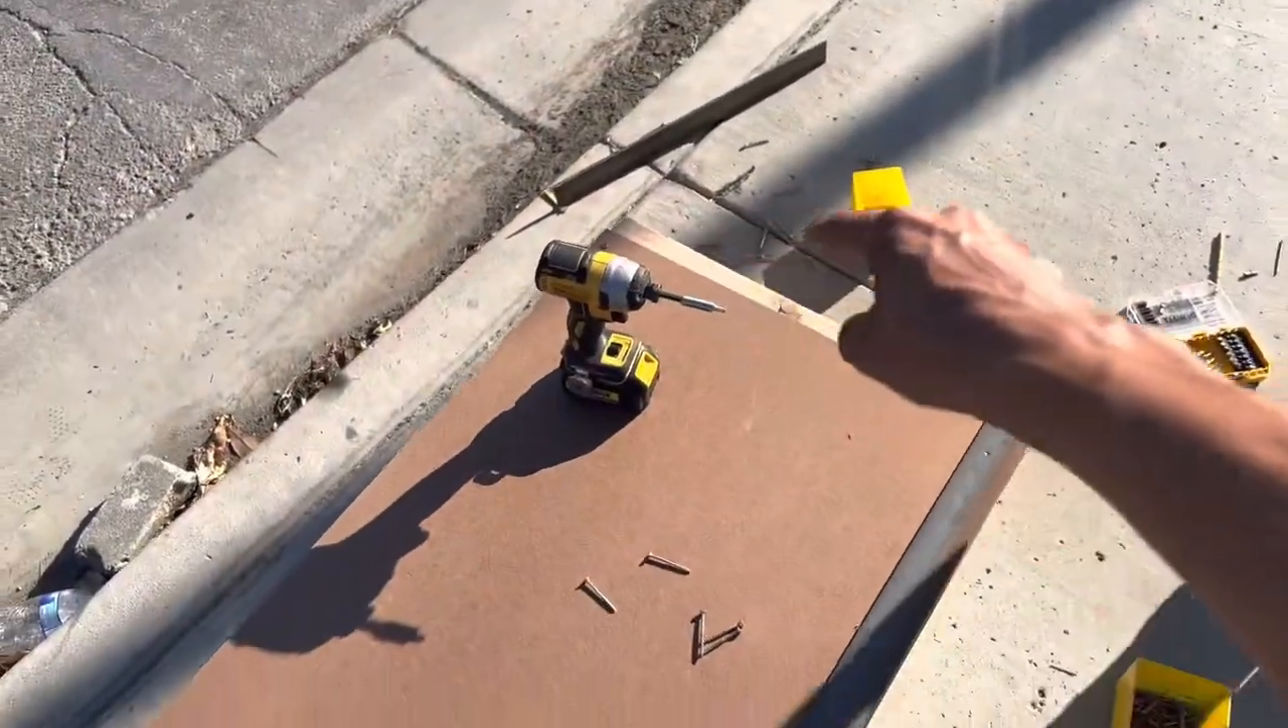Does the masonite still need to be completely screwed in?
Yes.